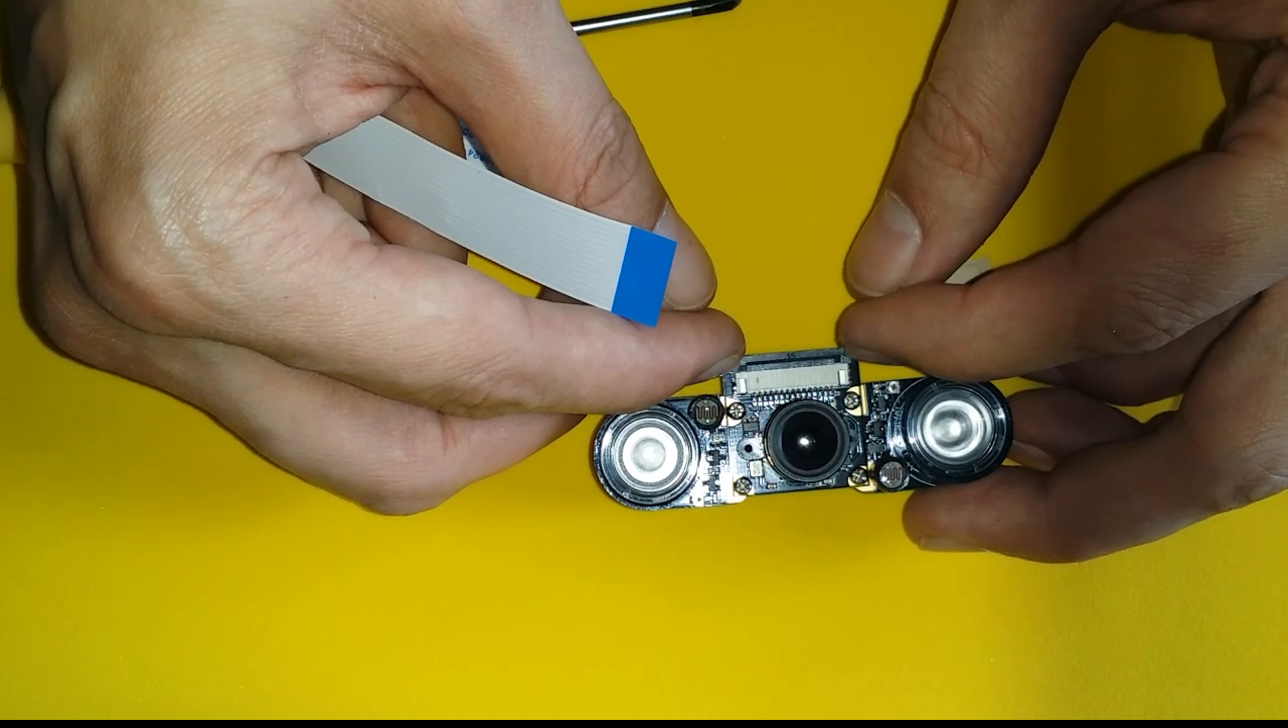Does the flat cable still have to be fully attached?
Yes.